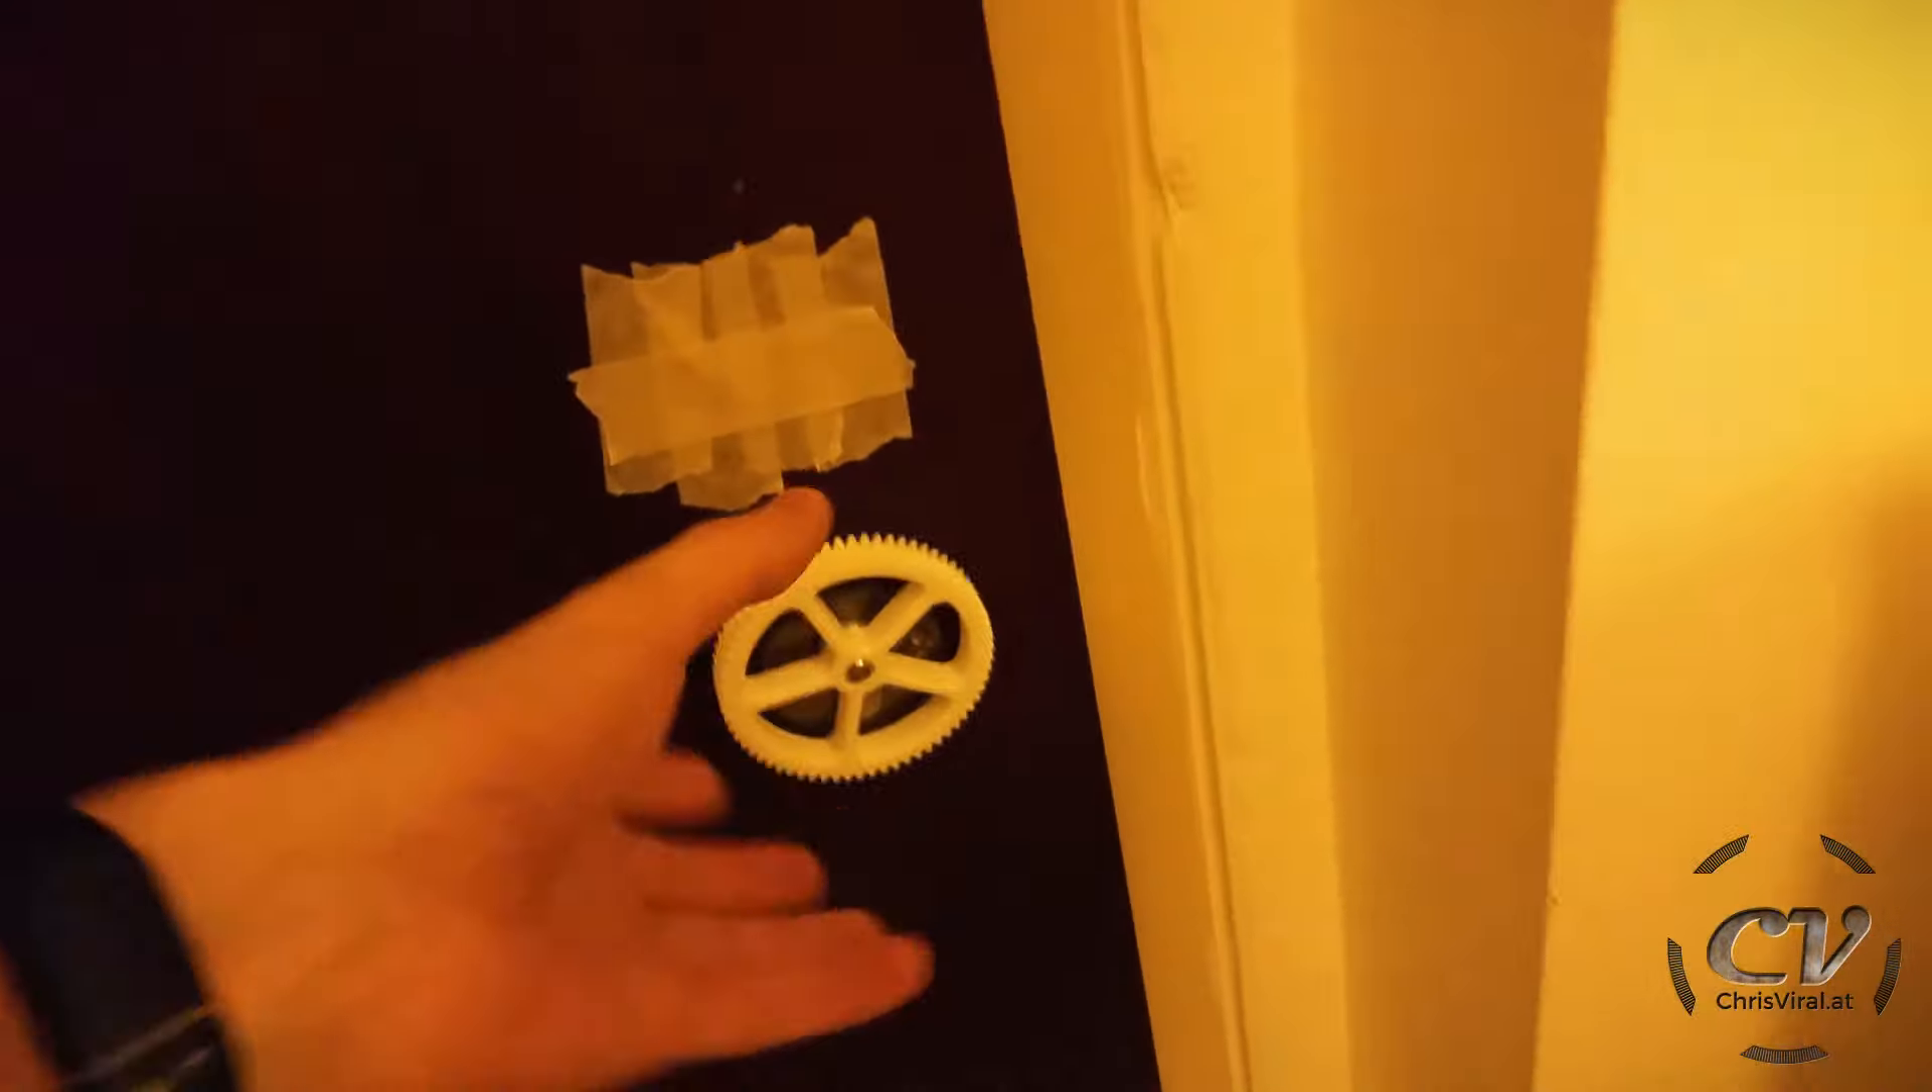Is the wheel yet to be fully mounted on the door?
No.